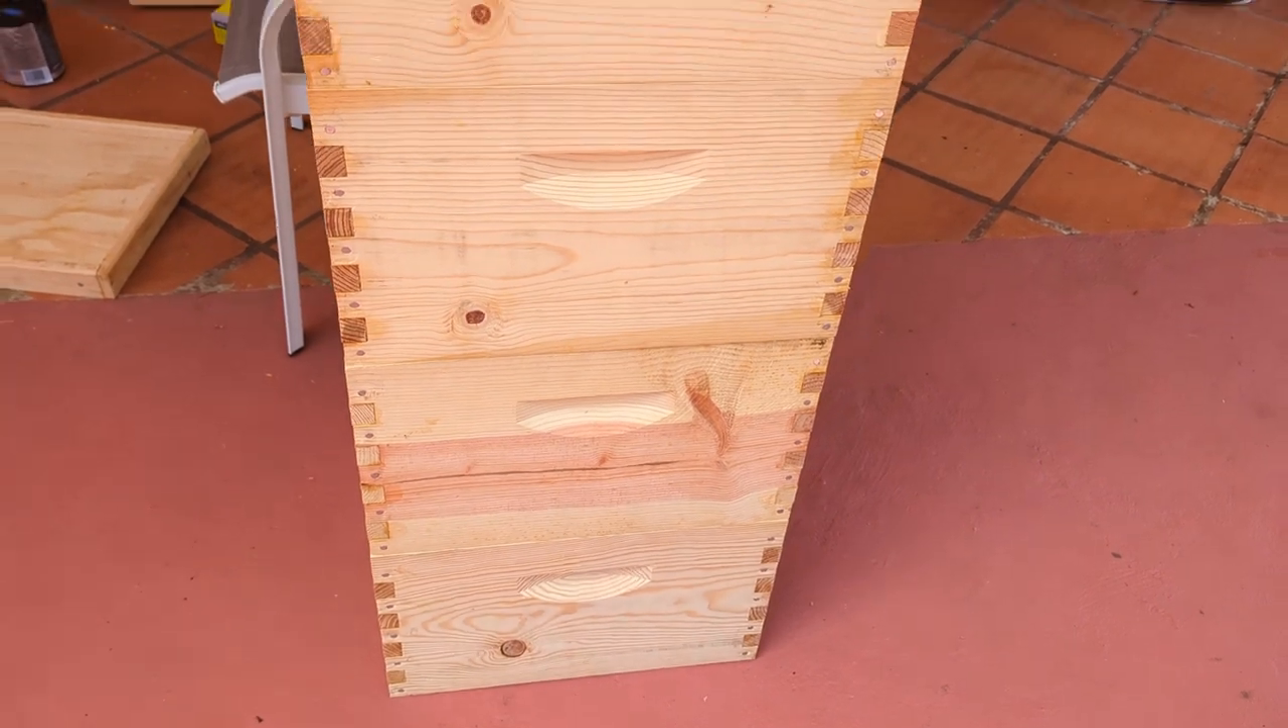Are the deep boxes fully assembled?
Yes.